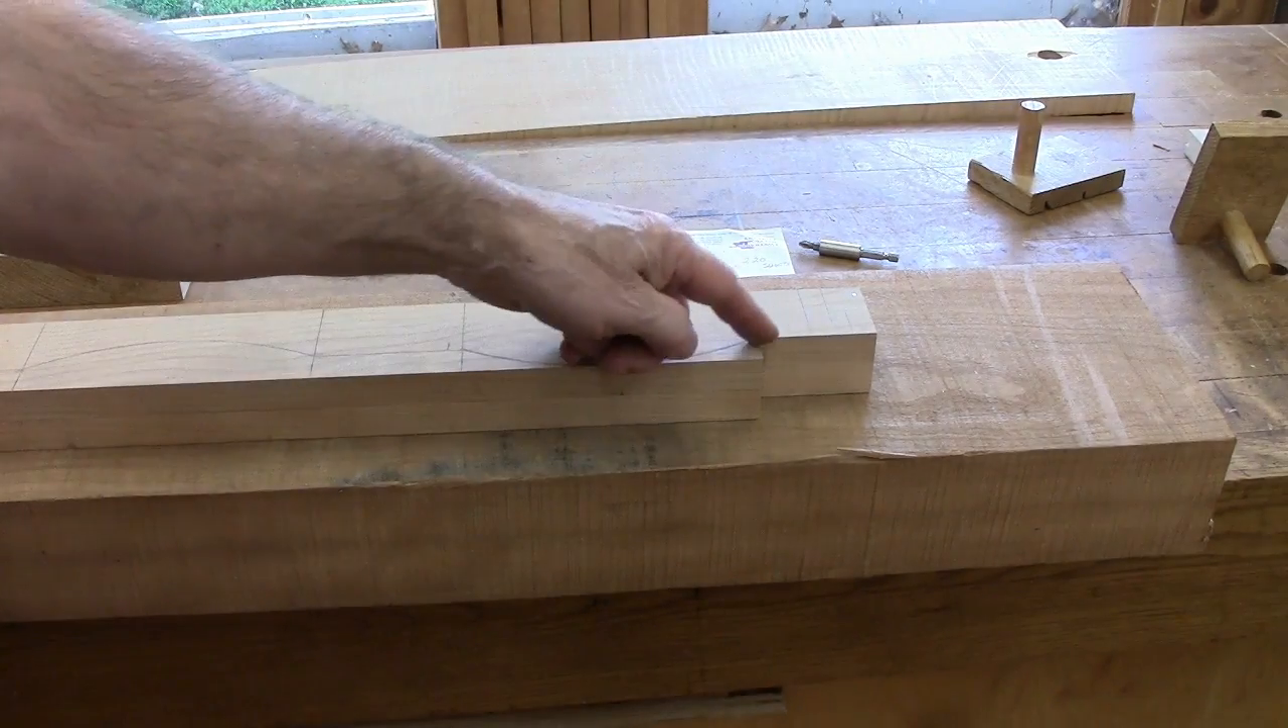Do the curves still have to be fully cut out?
Yes.